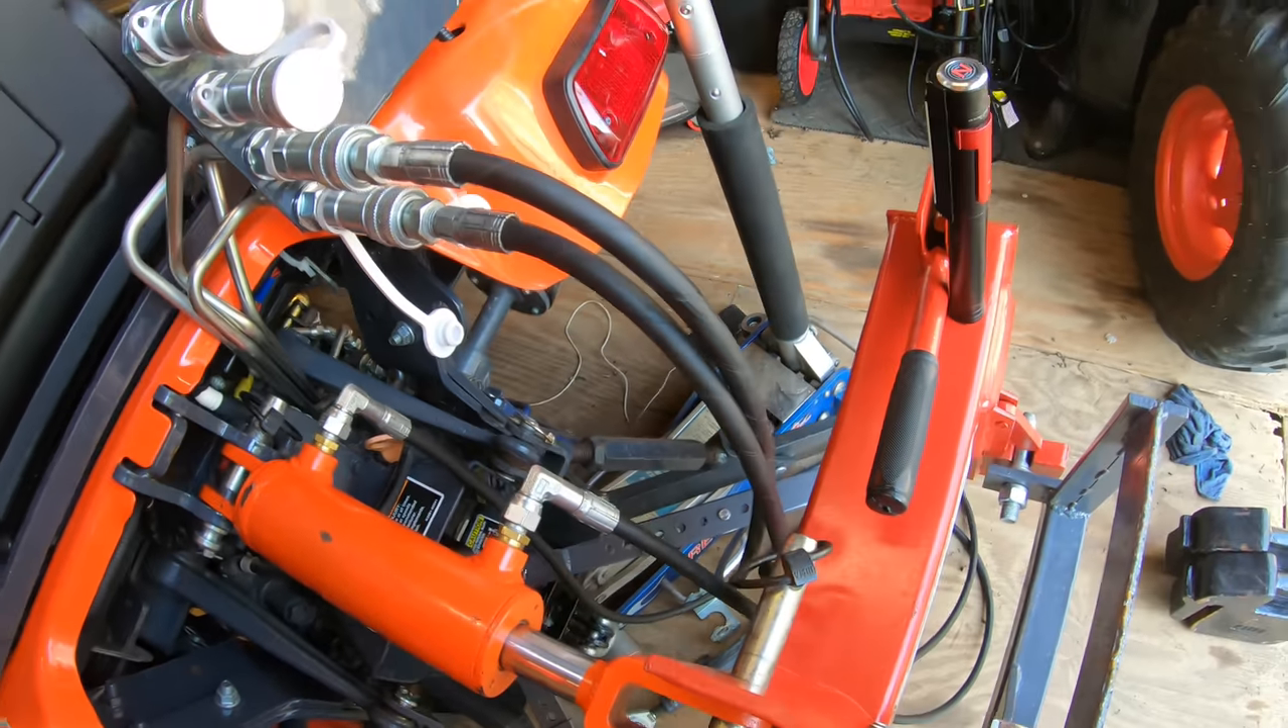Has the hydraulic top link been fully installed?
Yes.